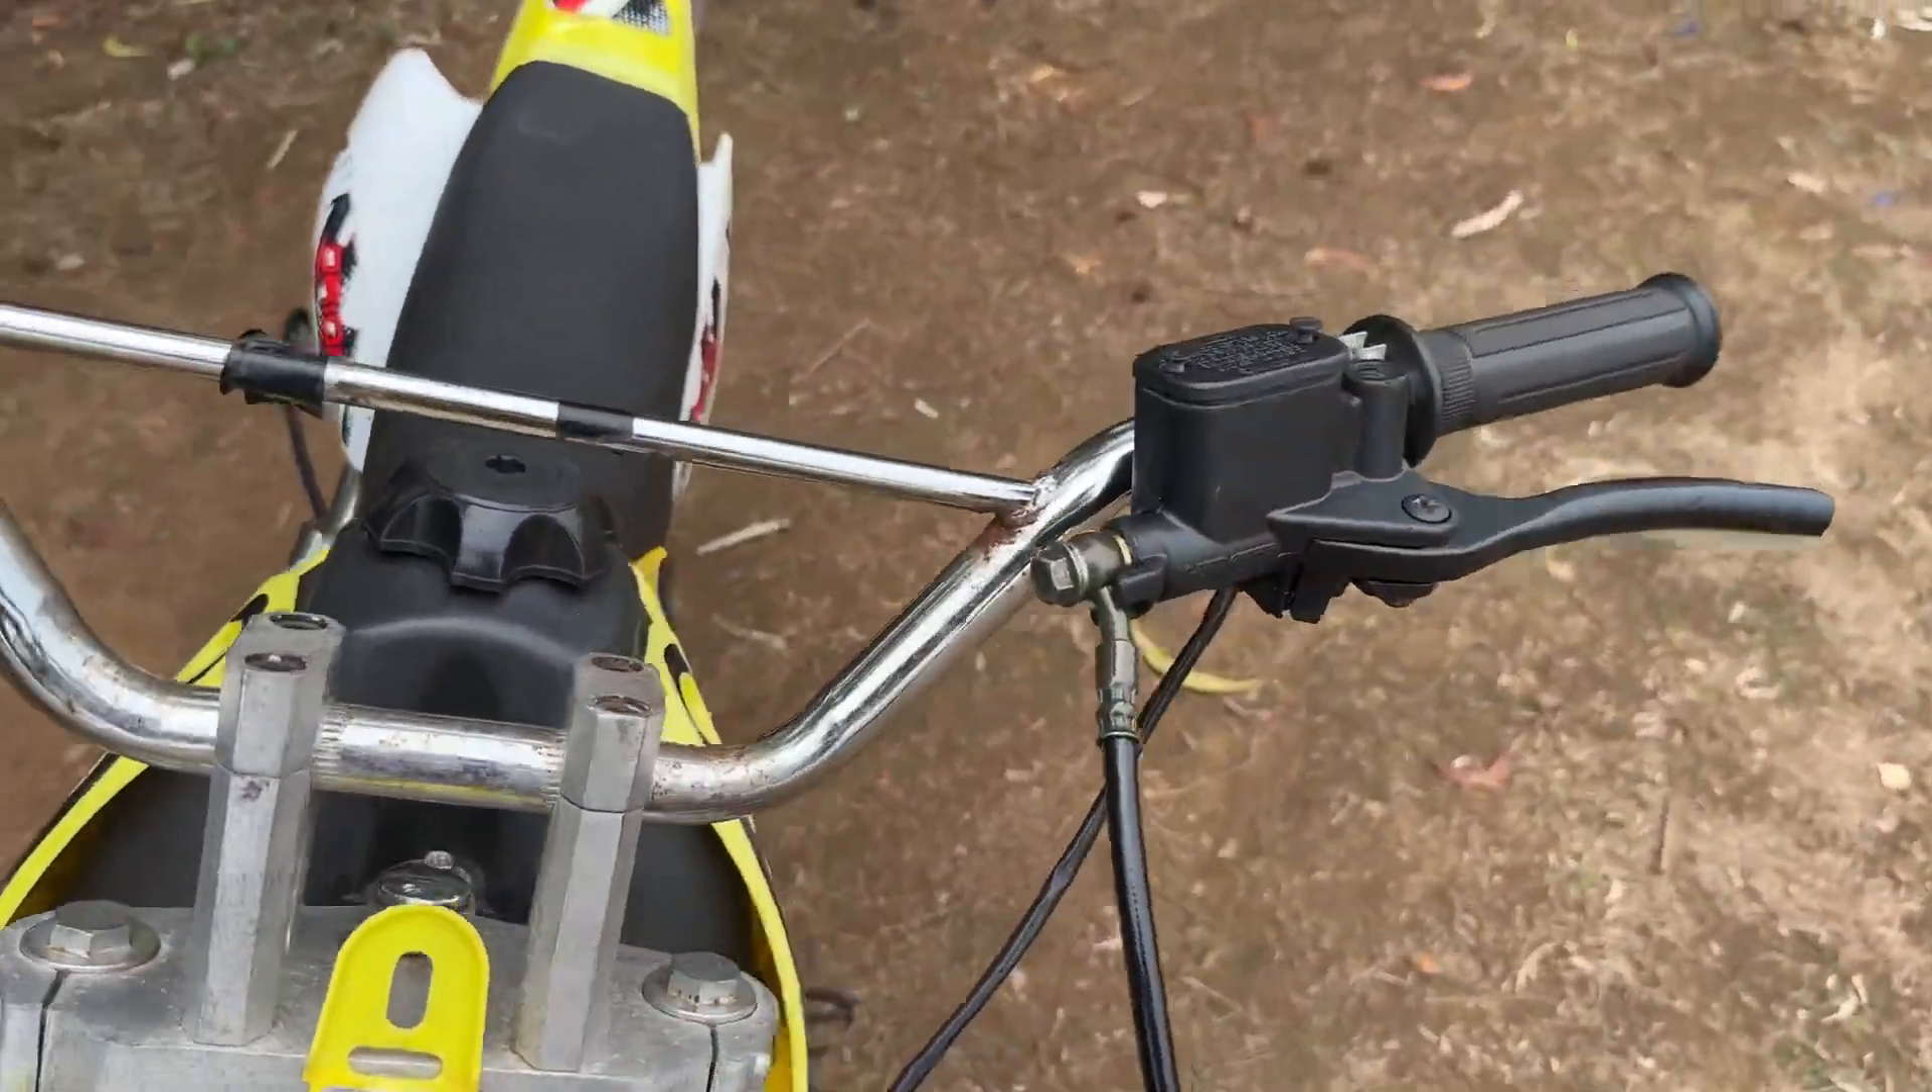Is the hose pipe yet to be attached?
No.